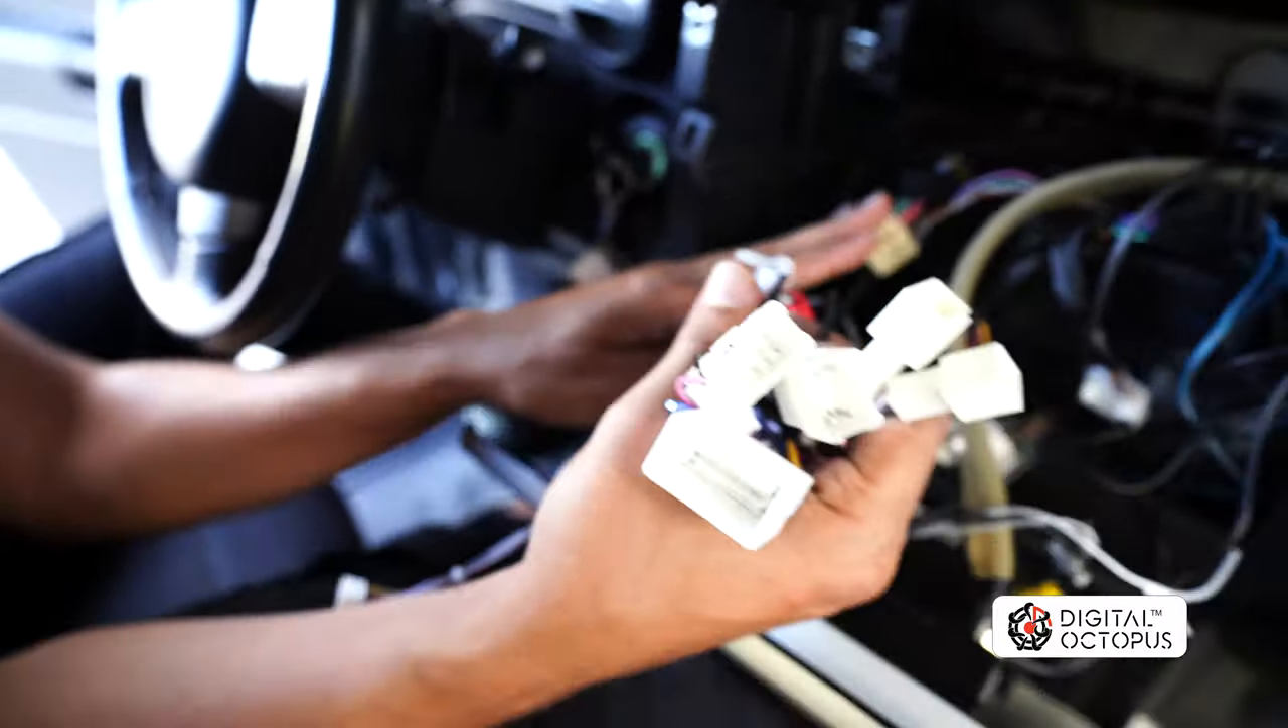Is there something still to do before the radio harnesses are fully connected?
Yes.